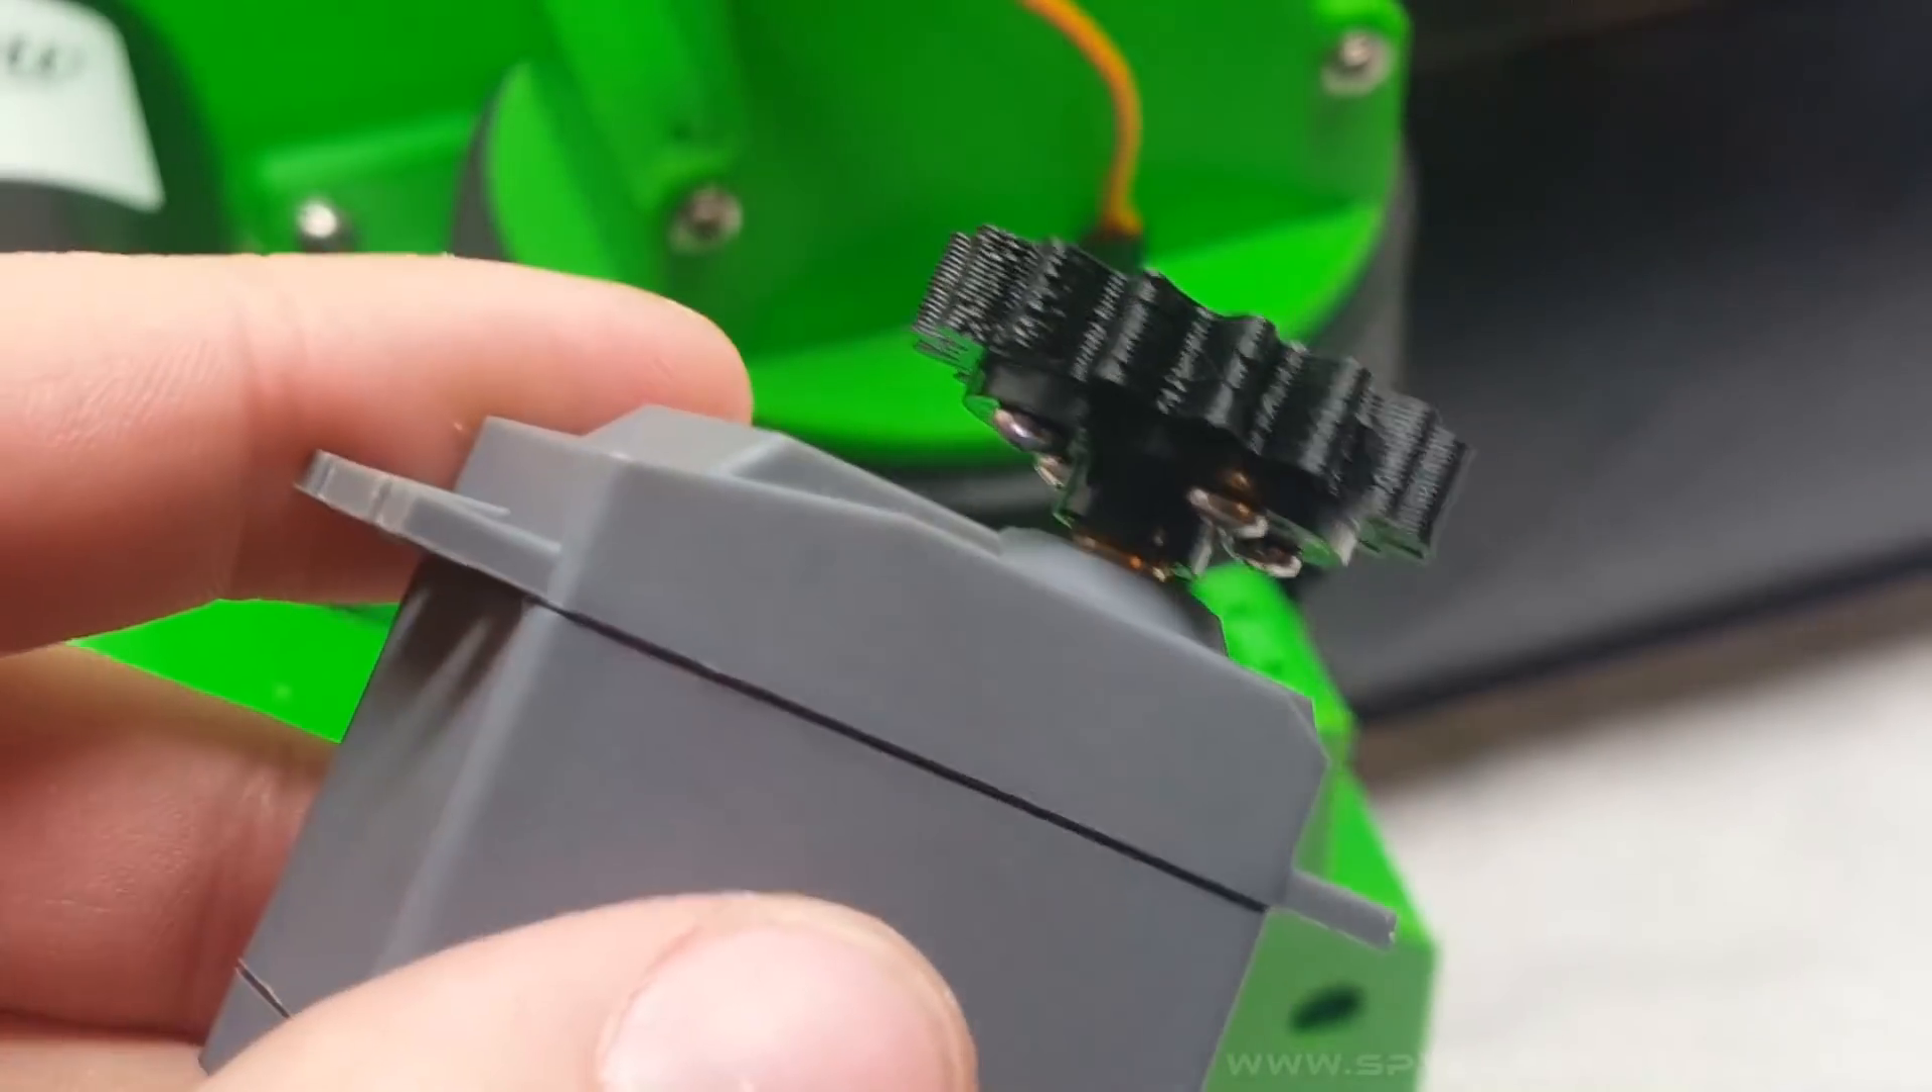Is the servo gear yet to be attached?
No.